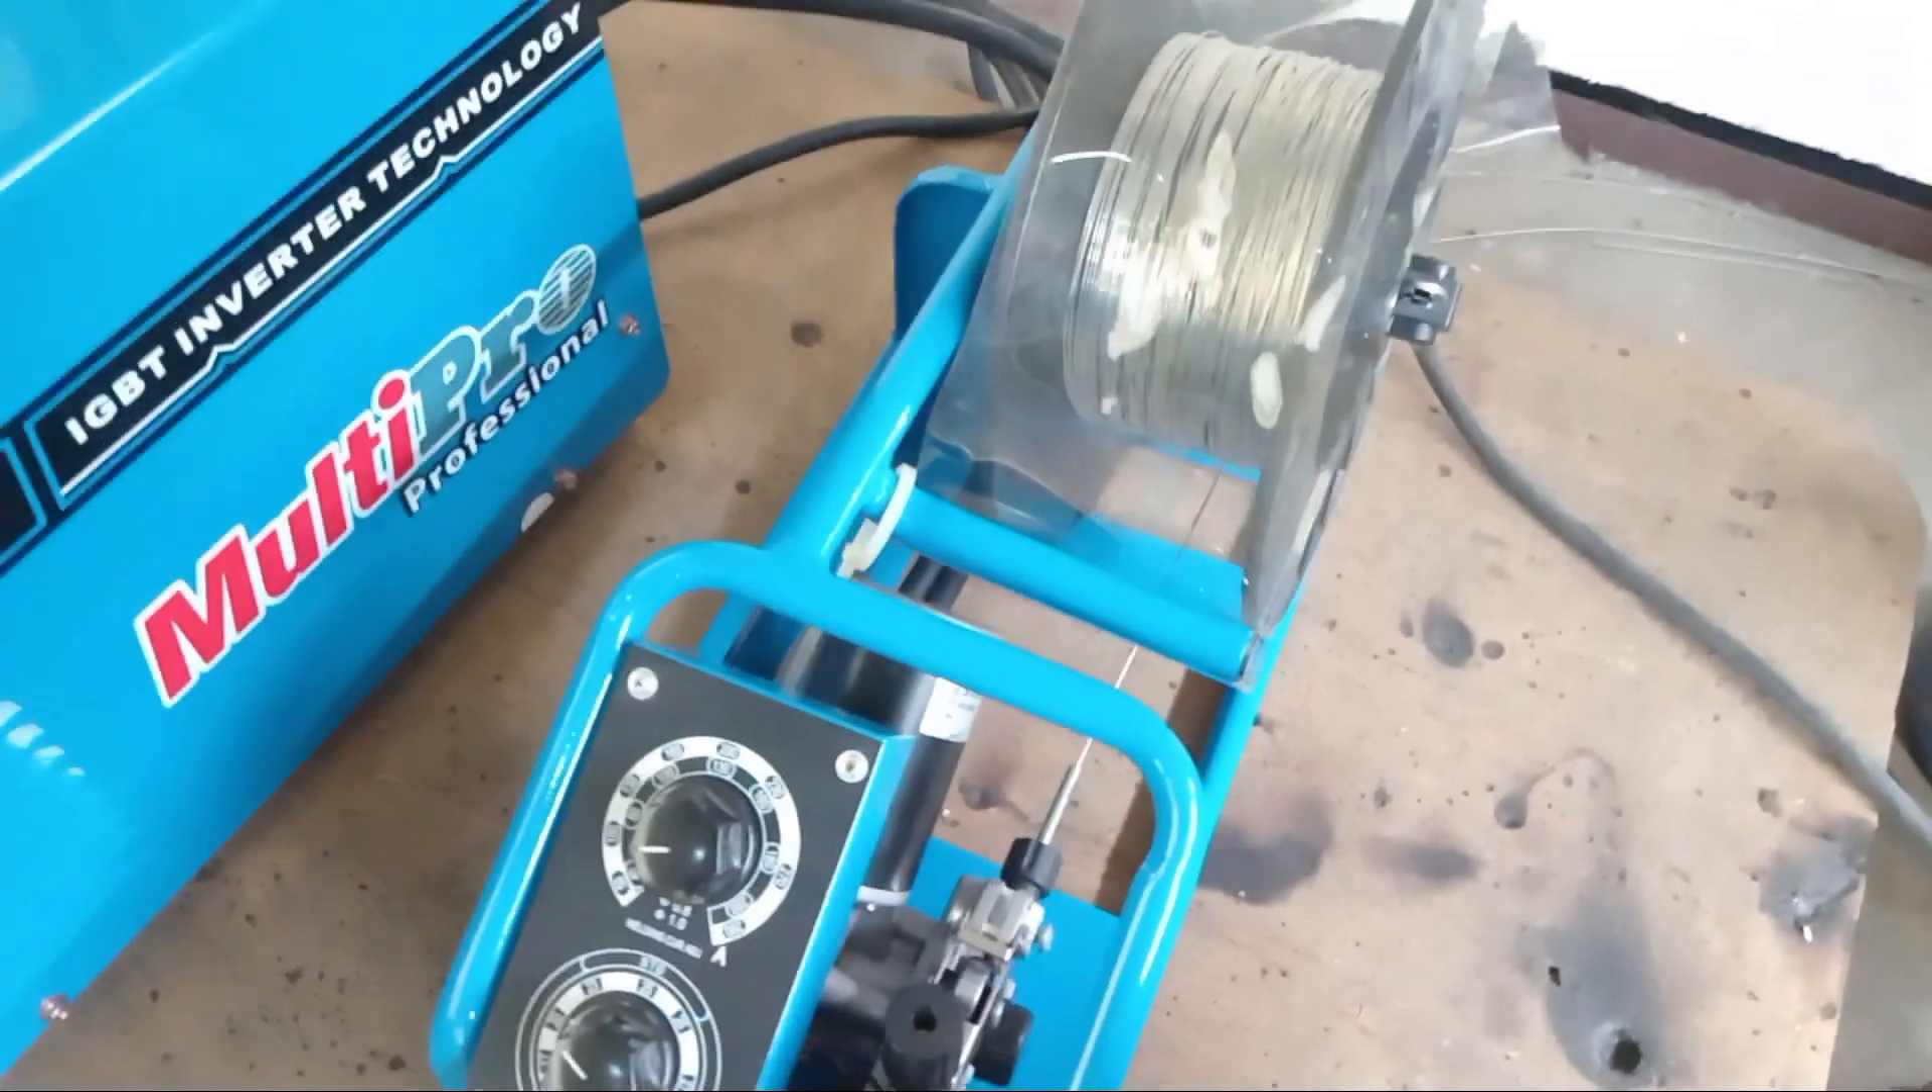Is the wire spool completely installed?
Yes.